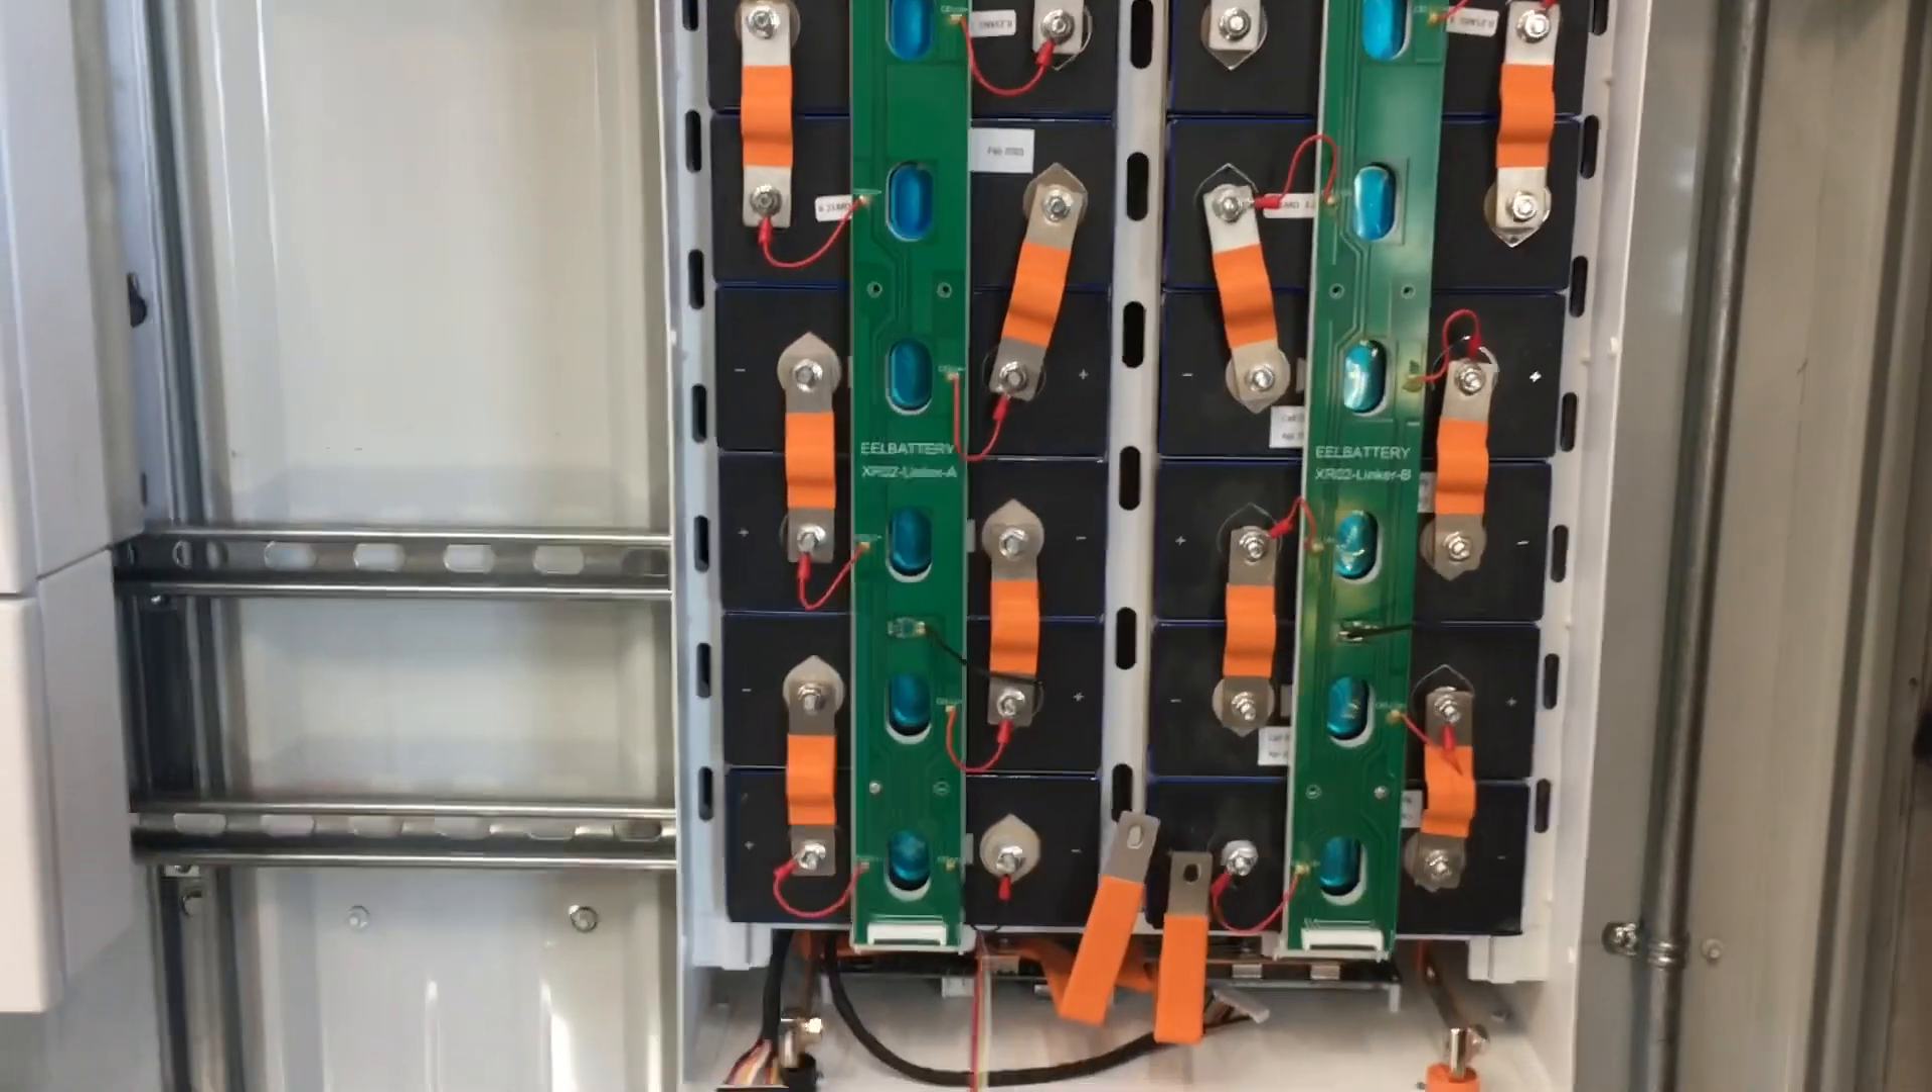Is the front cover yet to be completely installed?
Yes.